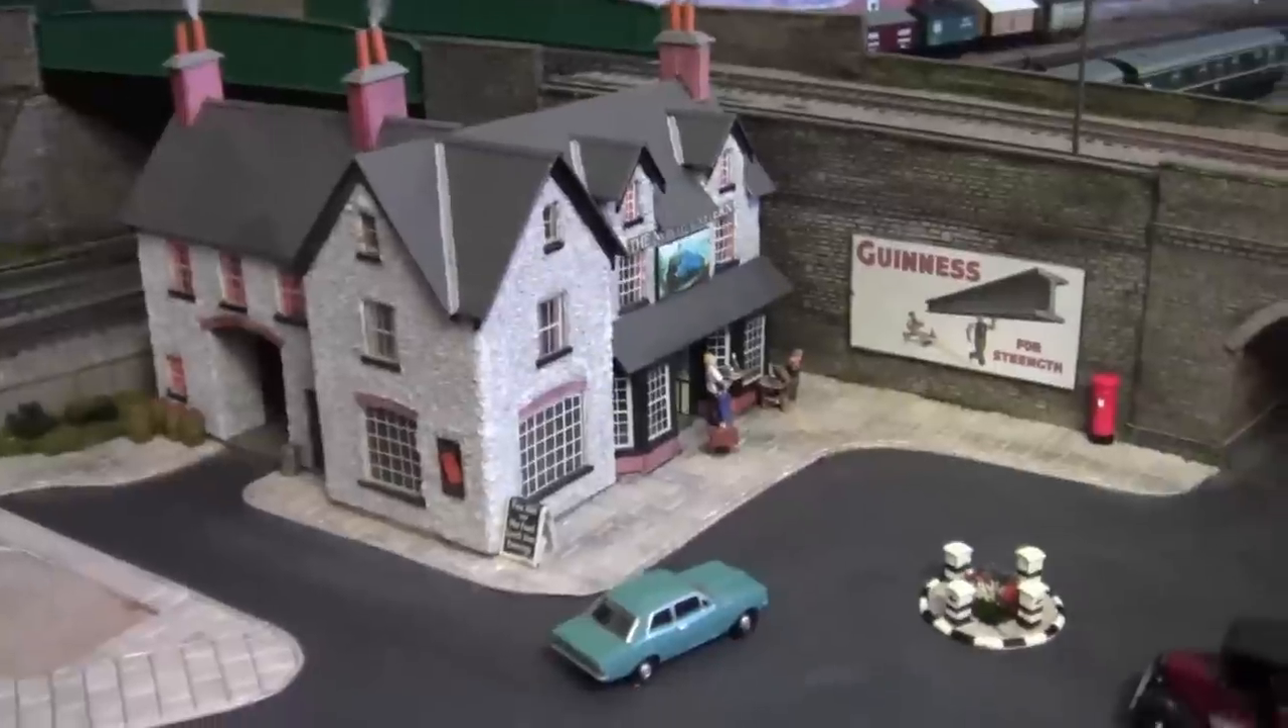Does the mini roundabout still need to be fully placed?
No.